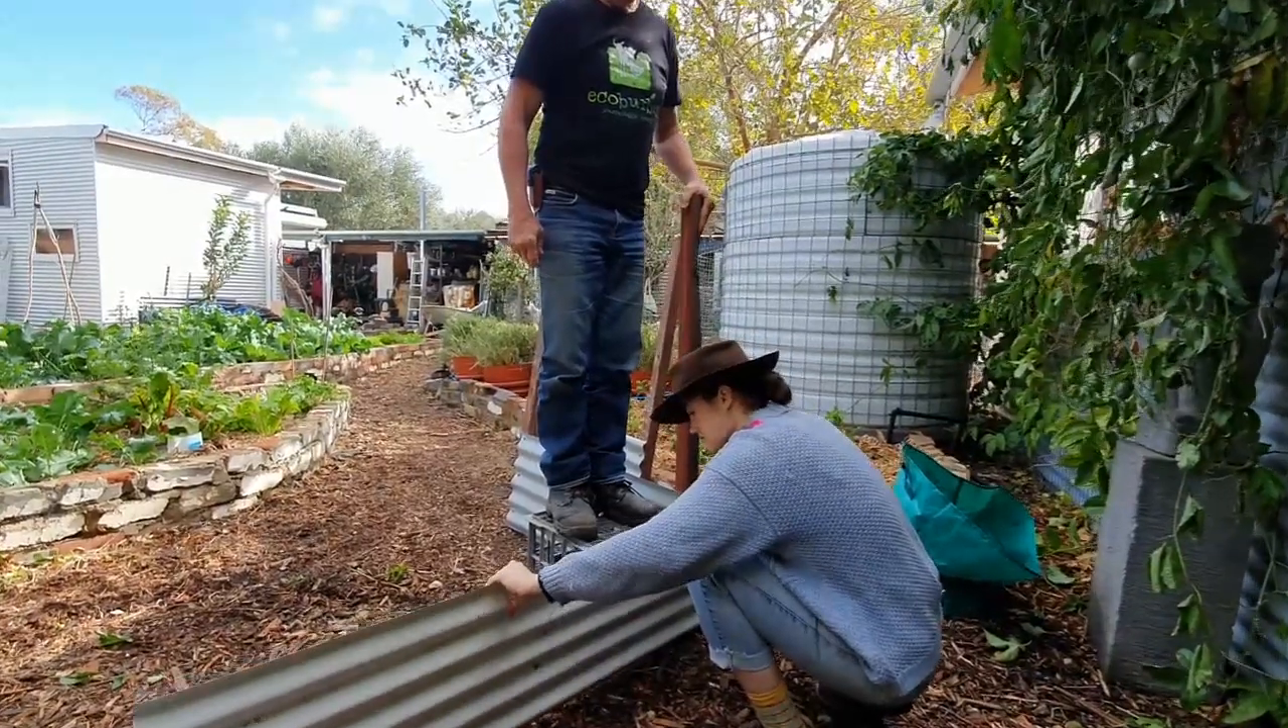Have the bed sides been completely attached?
No.